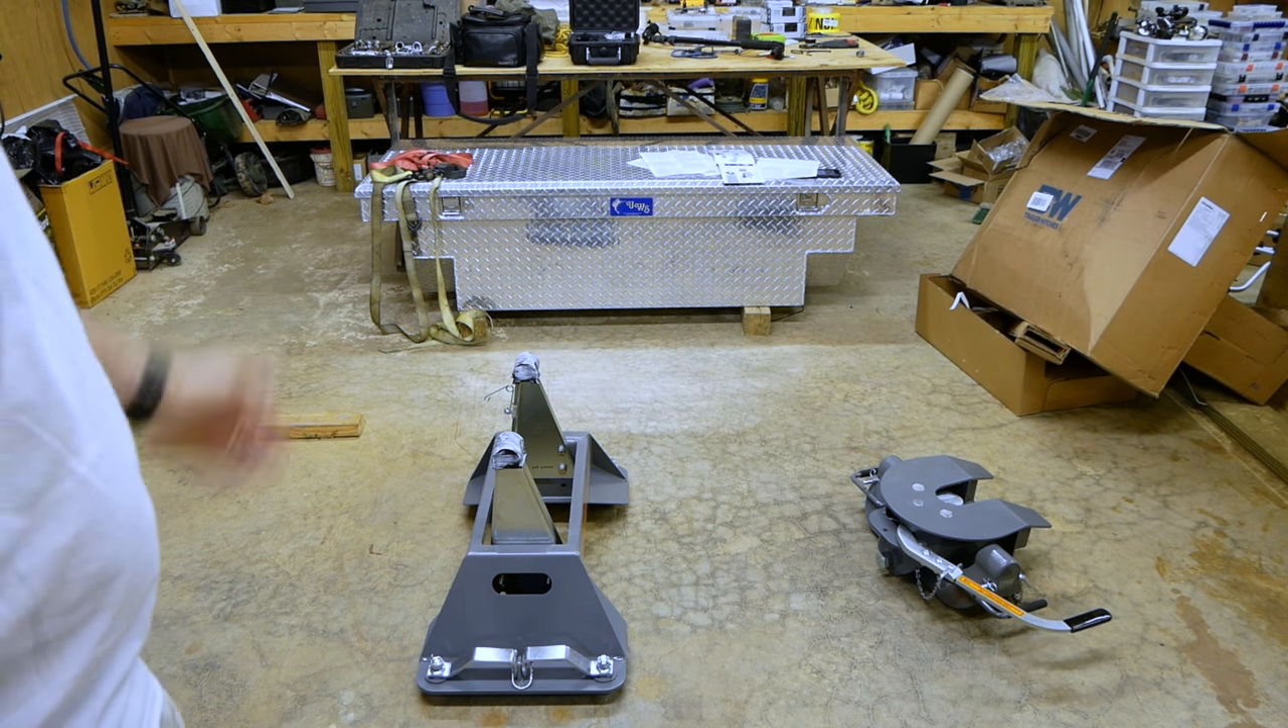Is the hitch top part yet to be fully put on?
Yes.